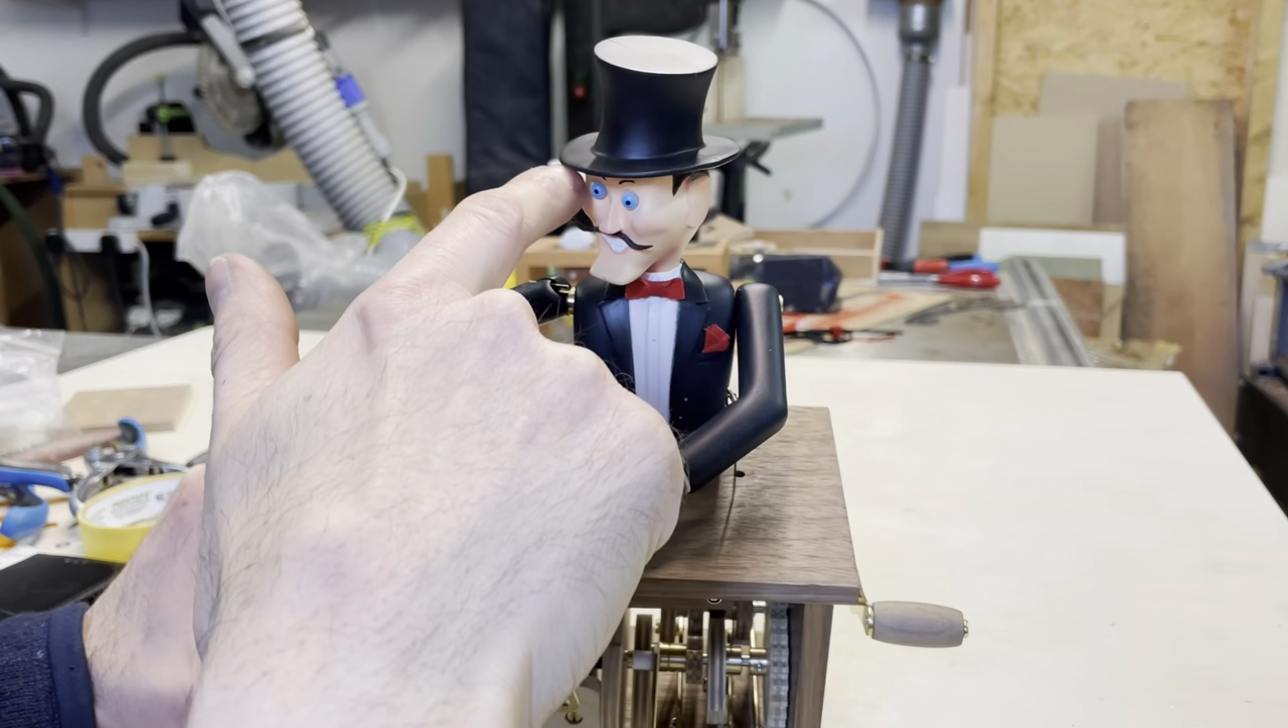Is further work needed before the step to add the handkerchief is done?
No.